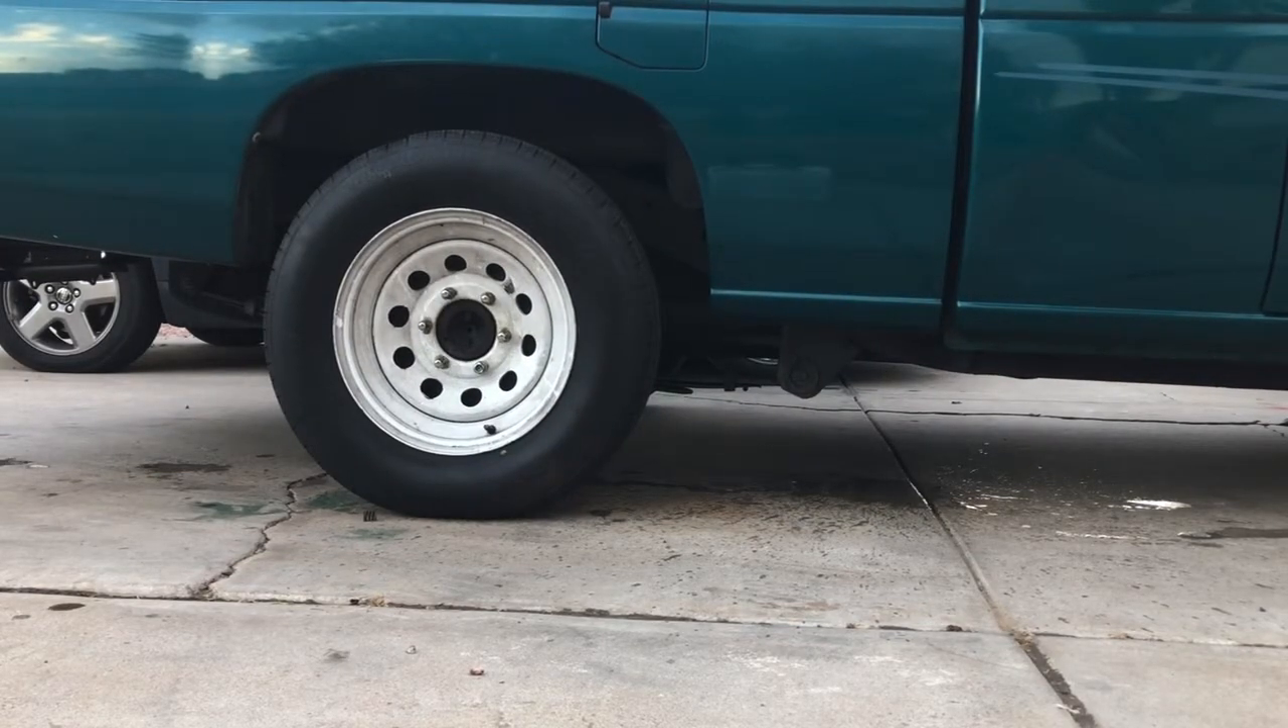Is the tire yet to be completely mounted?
No.